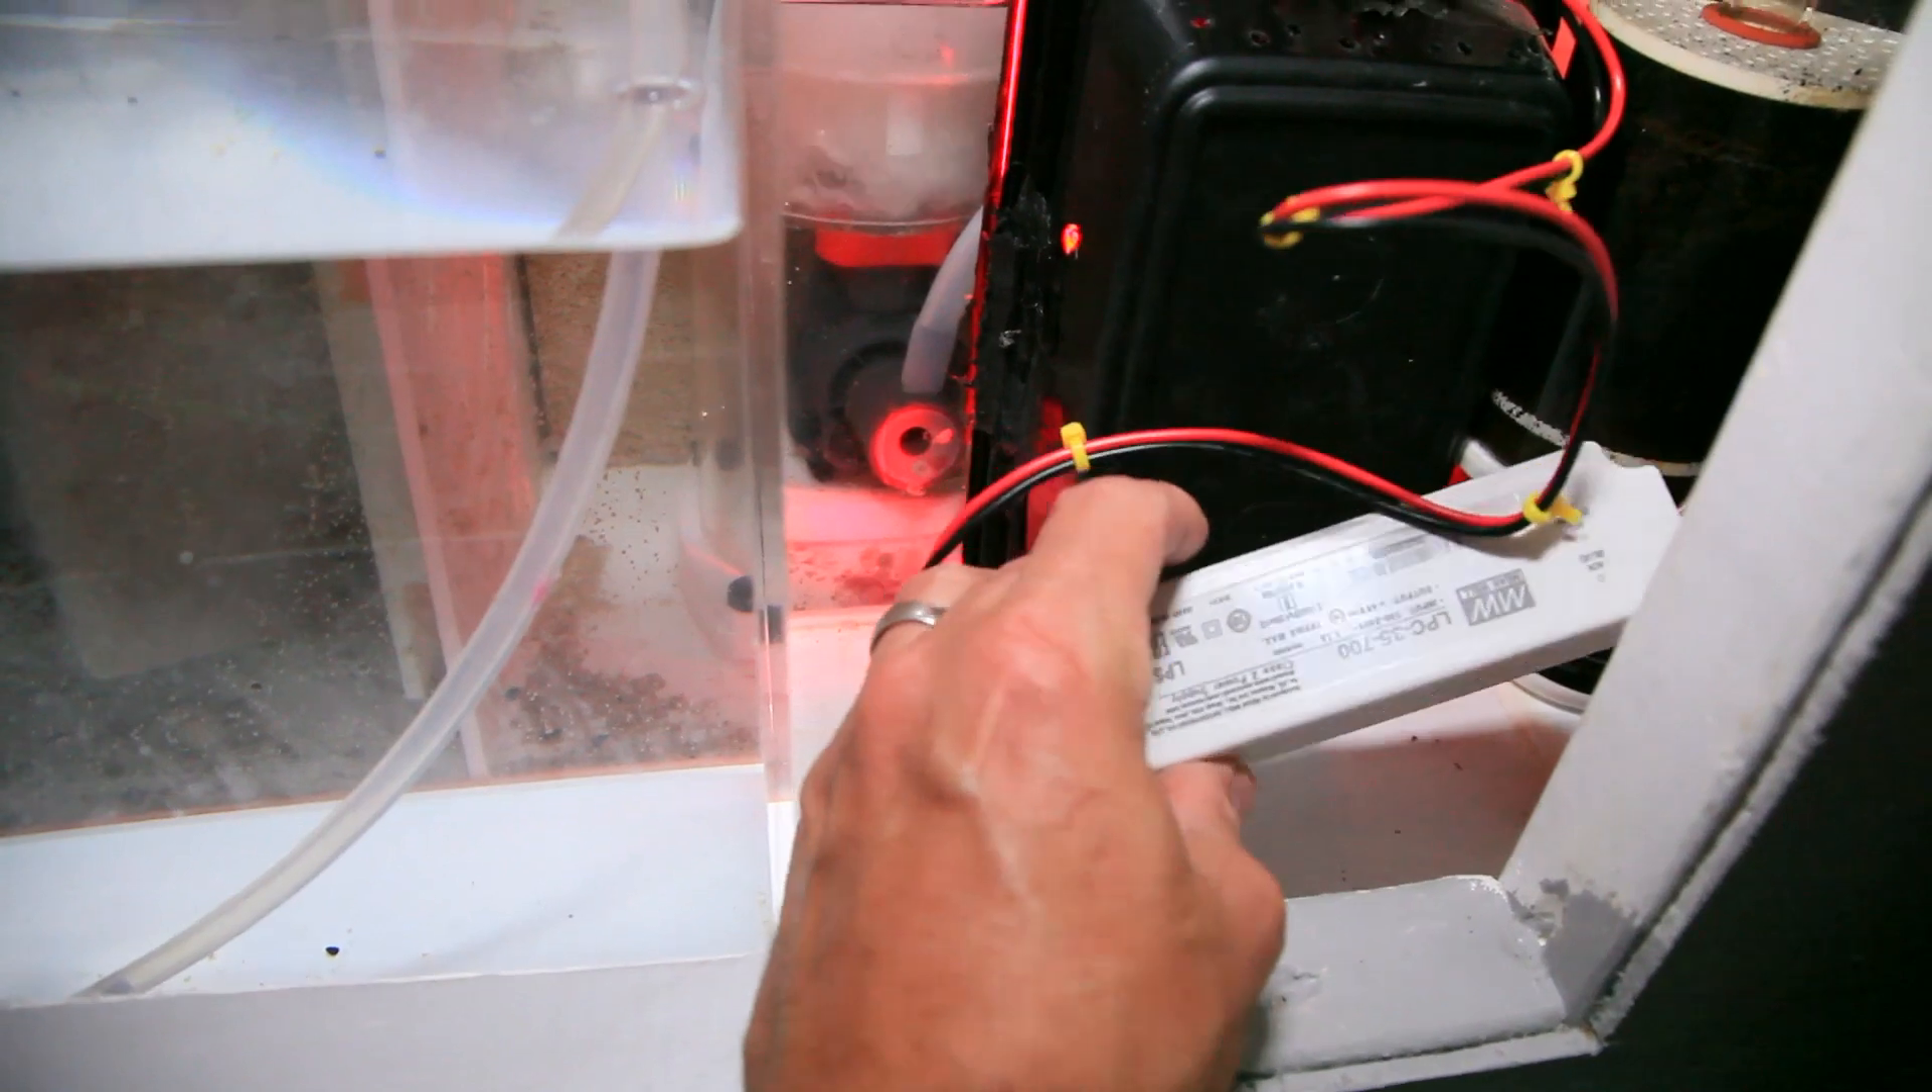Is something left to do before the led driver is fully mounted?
Yes.